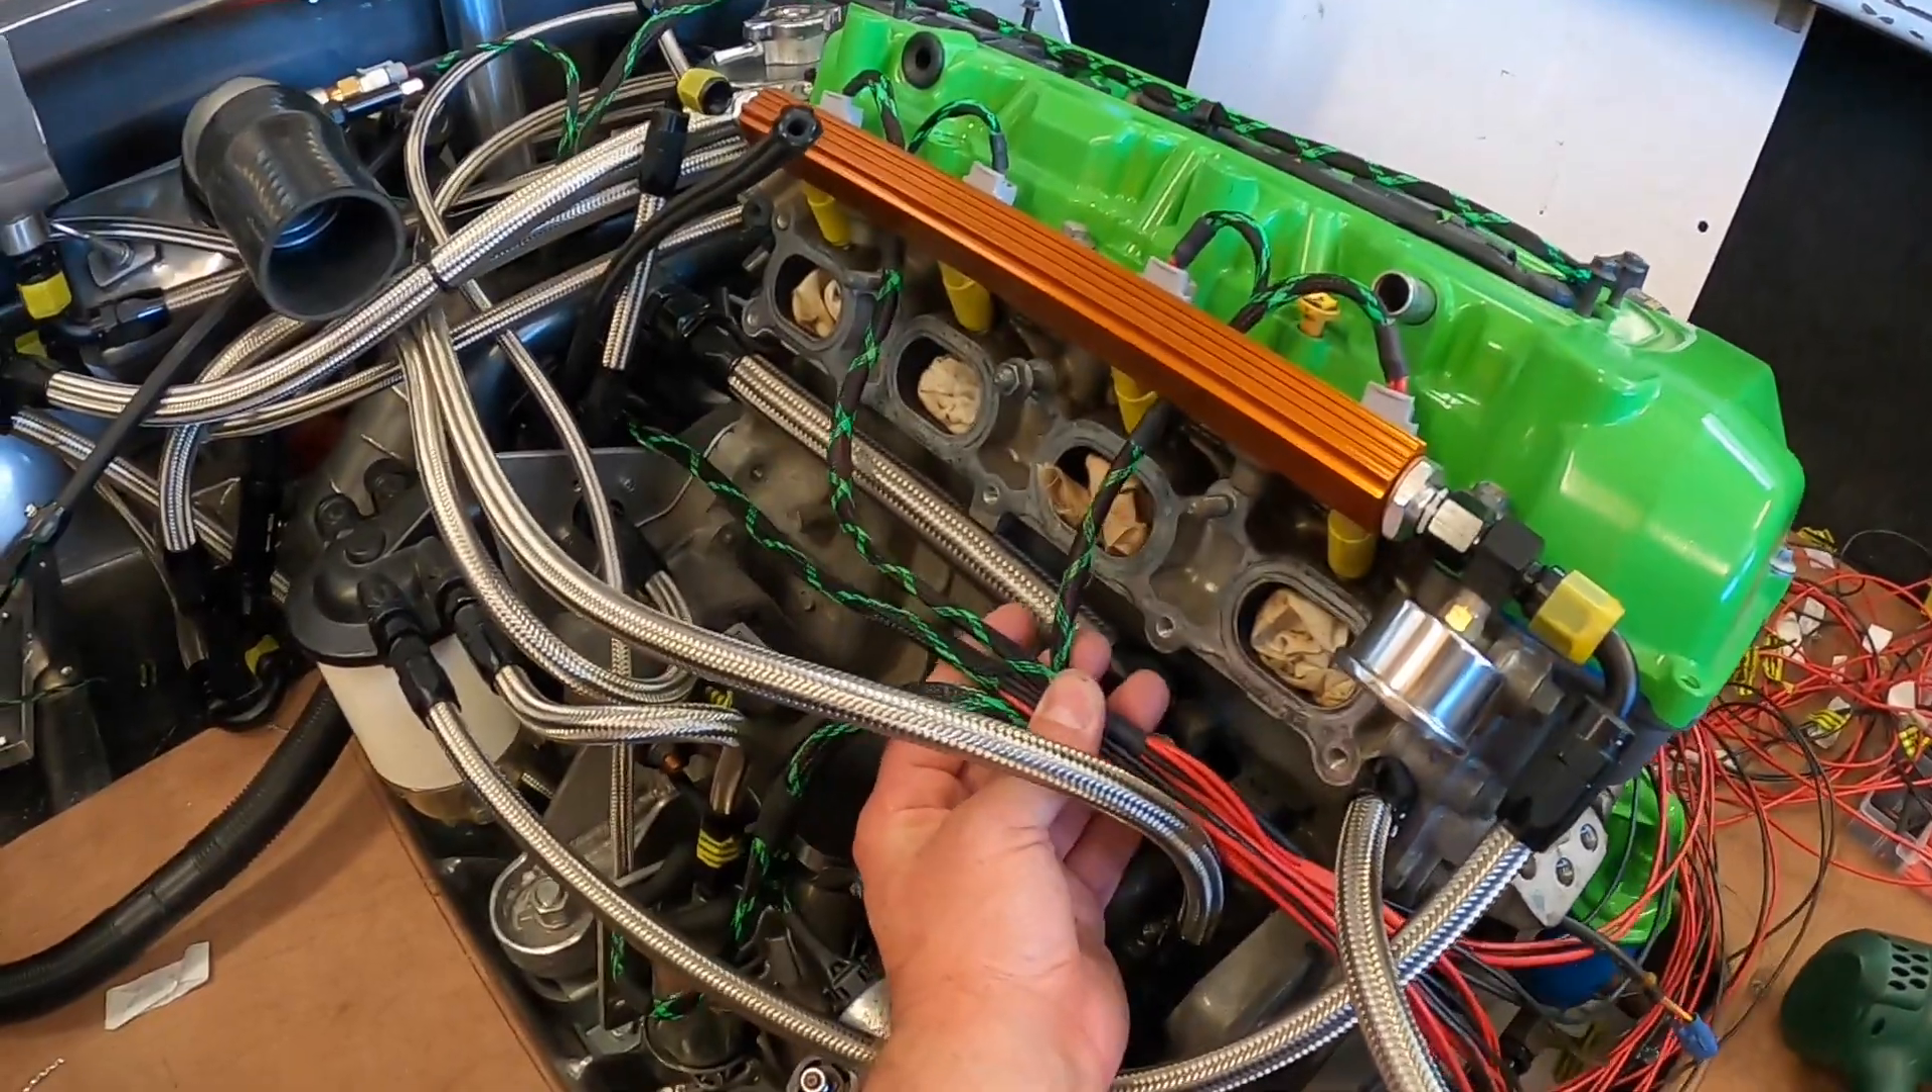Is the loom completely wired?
No.